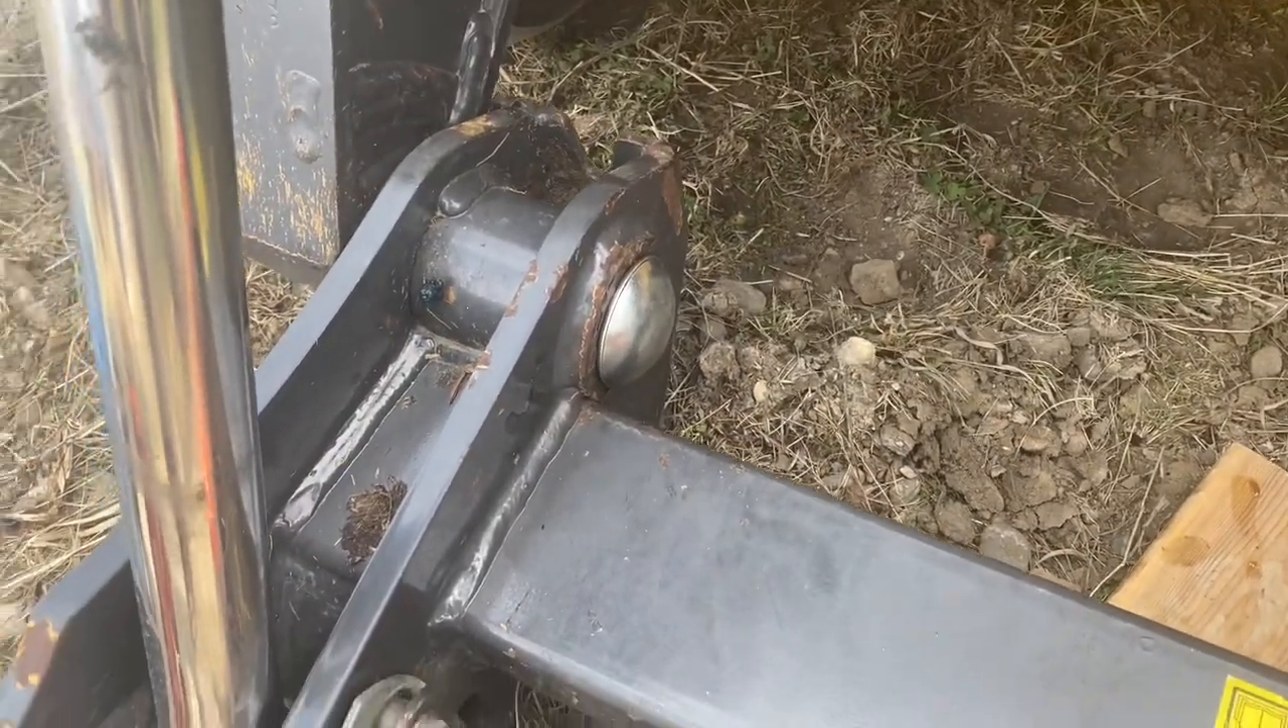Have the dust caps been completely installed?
Yes.